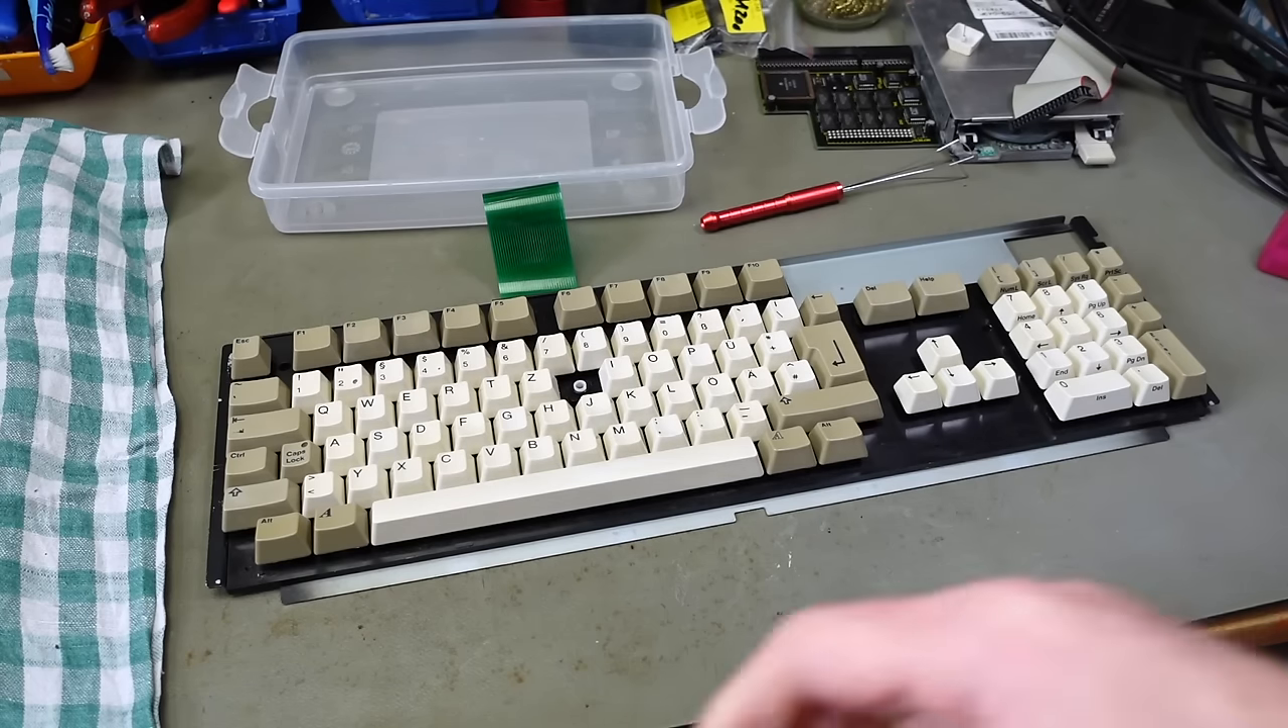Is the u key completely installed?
No.